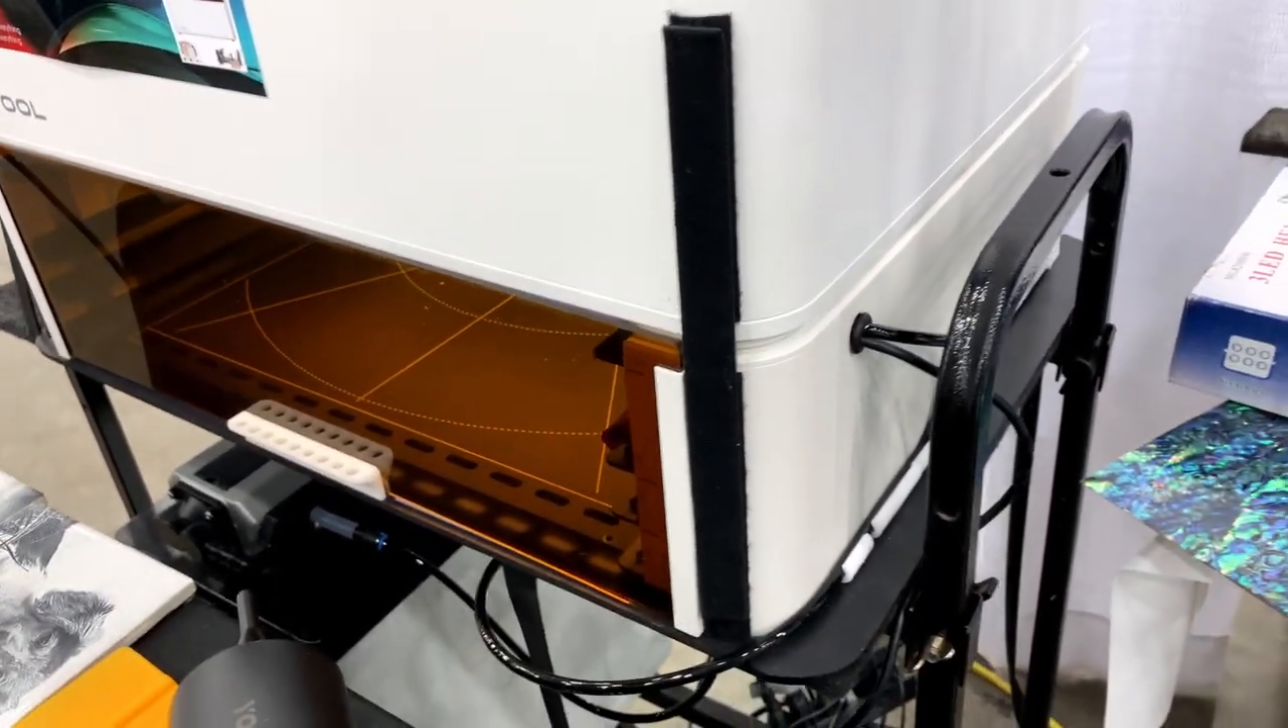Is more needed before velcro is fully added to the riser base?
No.